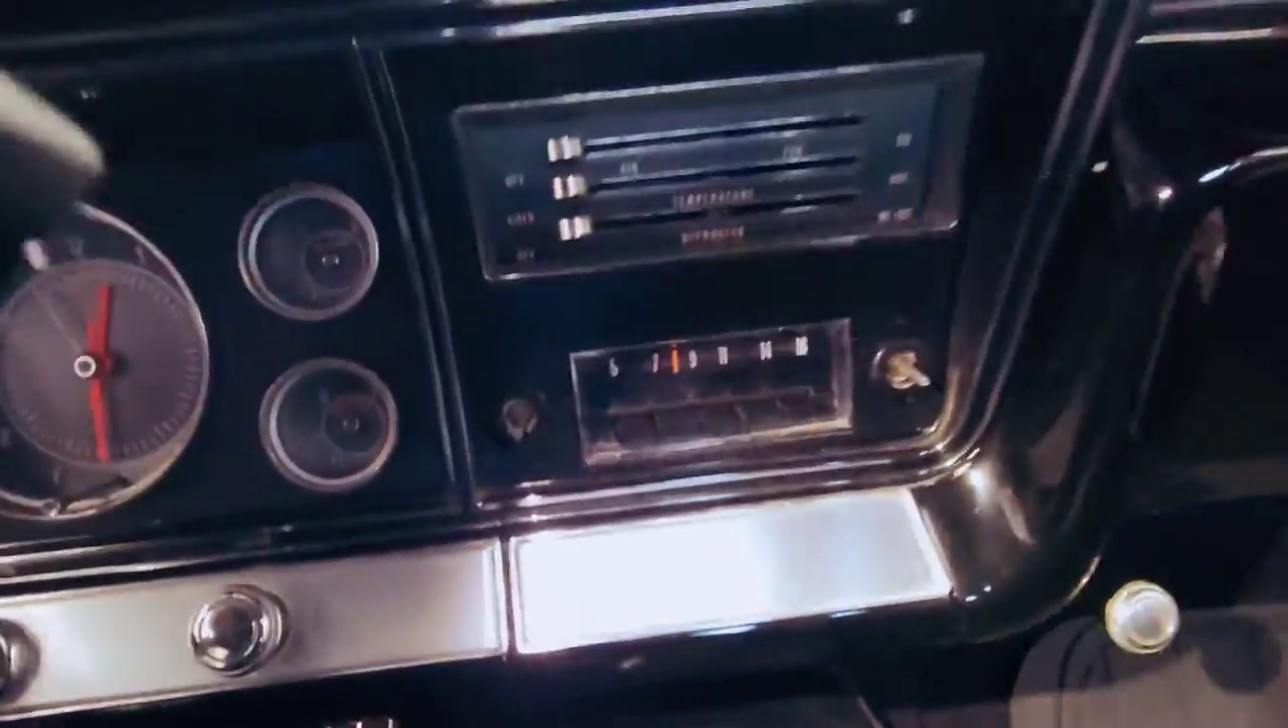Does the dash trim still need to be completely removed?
Yes.